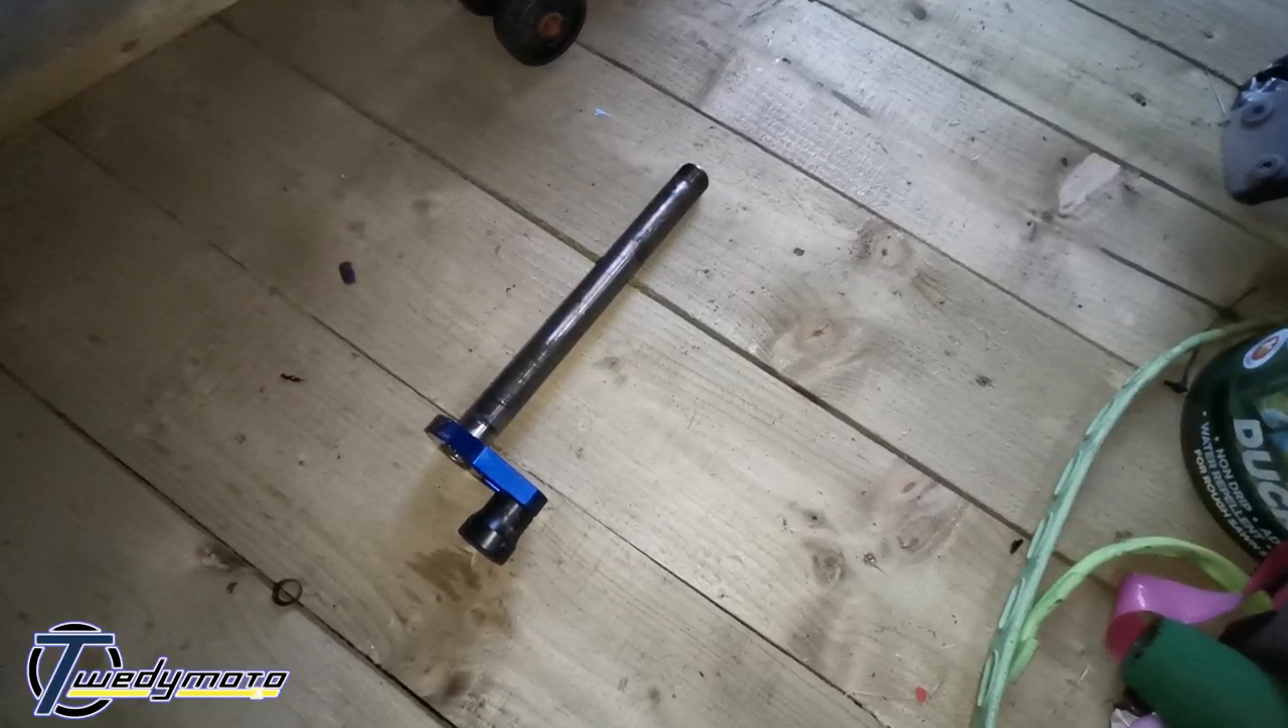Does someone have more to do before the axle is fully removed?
No.